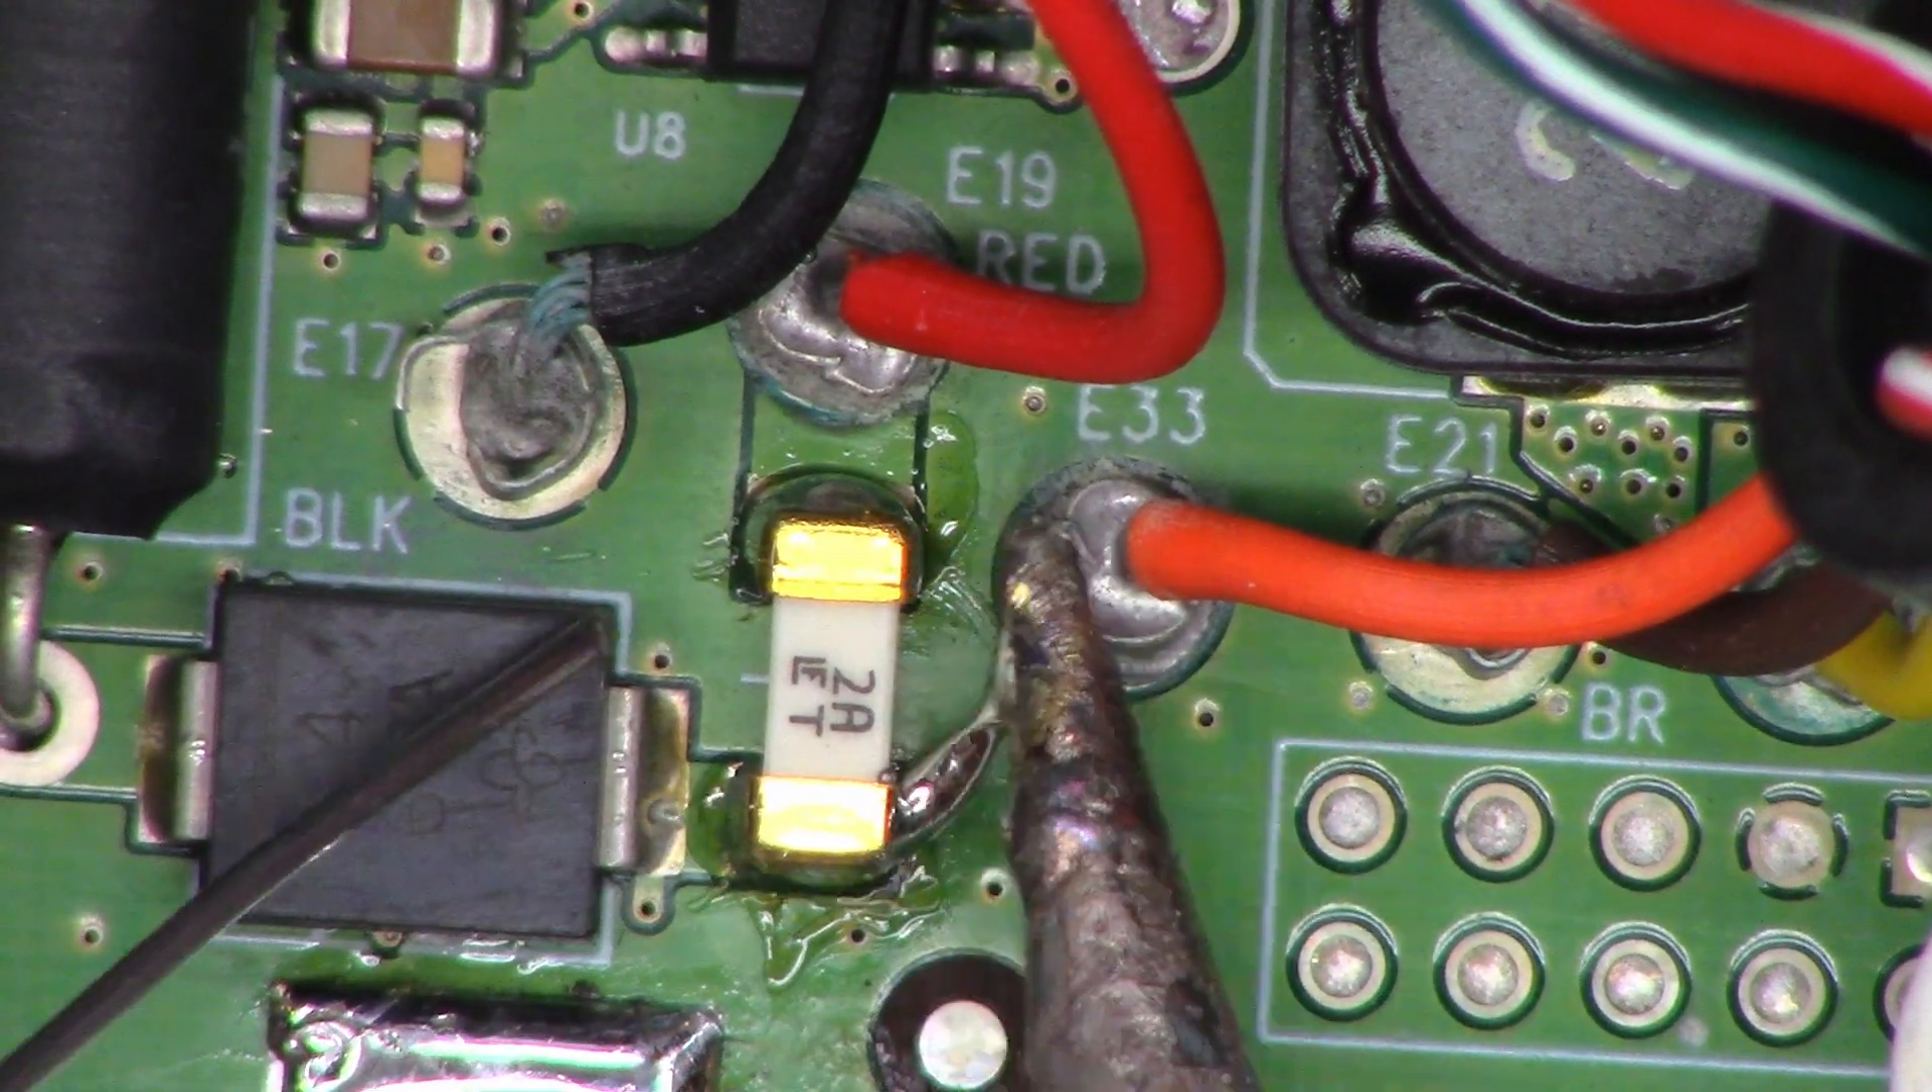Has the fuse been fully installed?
No.